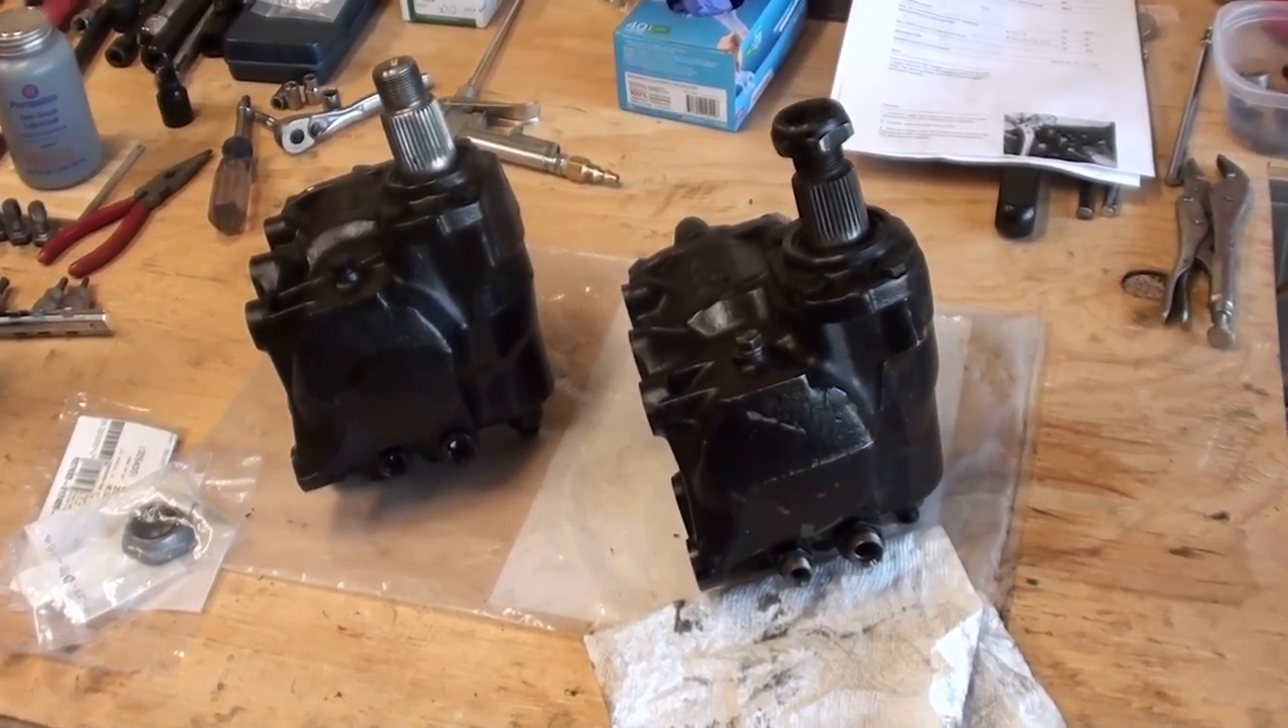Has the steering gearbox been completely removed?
Yes.